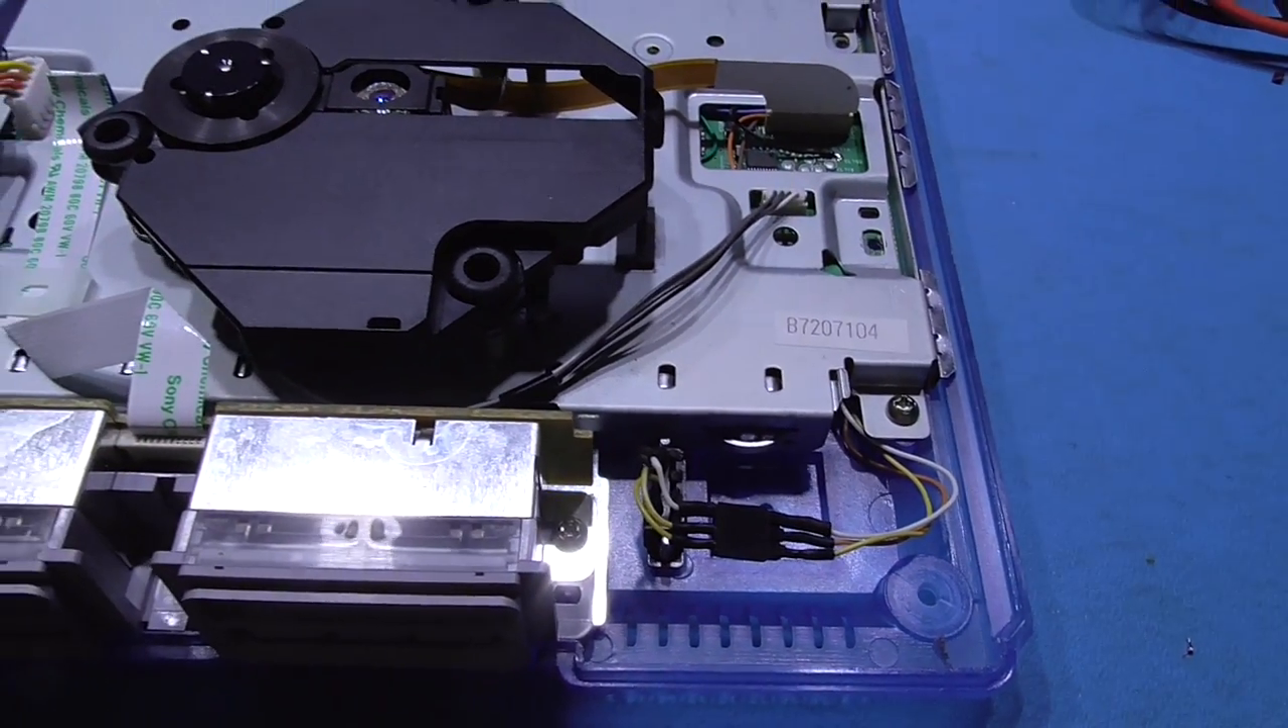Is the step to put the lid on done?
No.